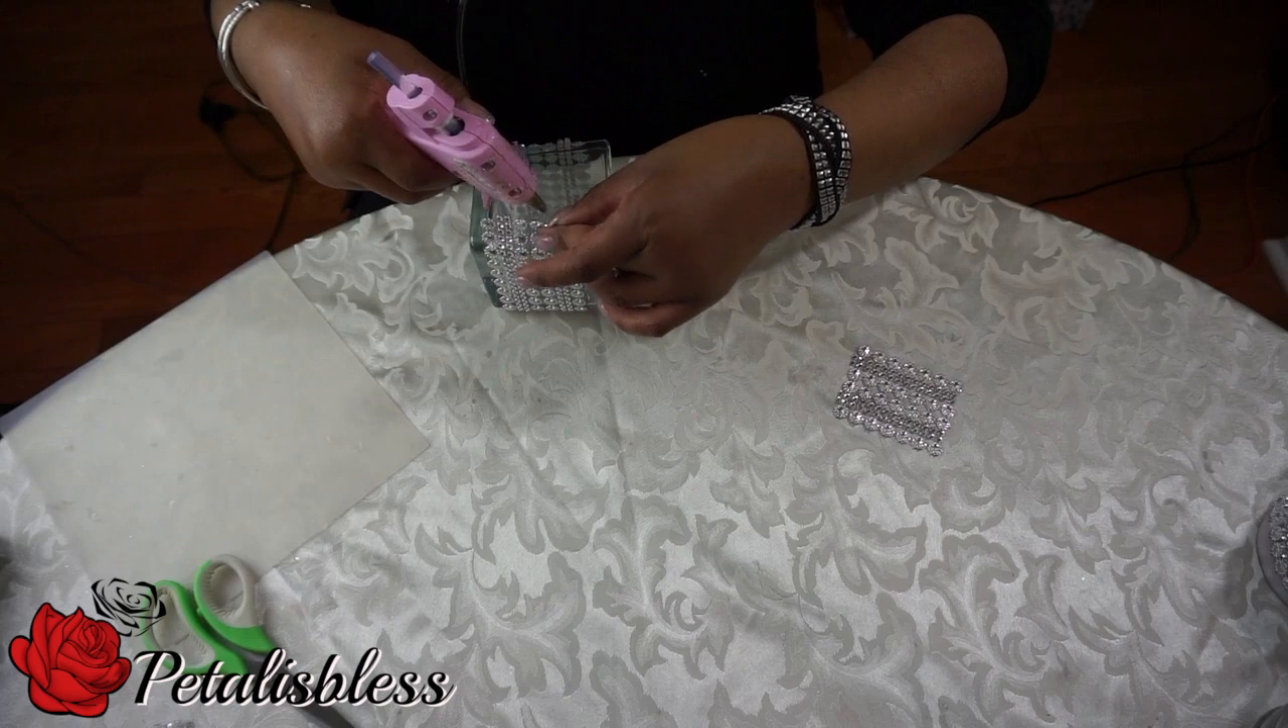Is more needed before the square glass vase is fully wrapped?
Yes.